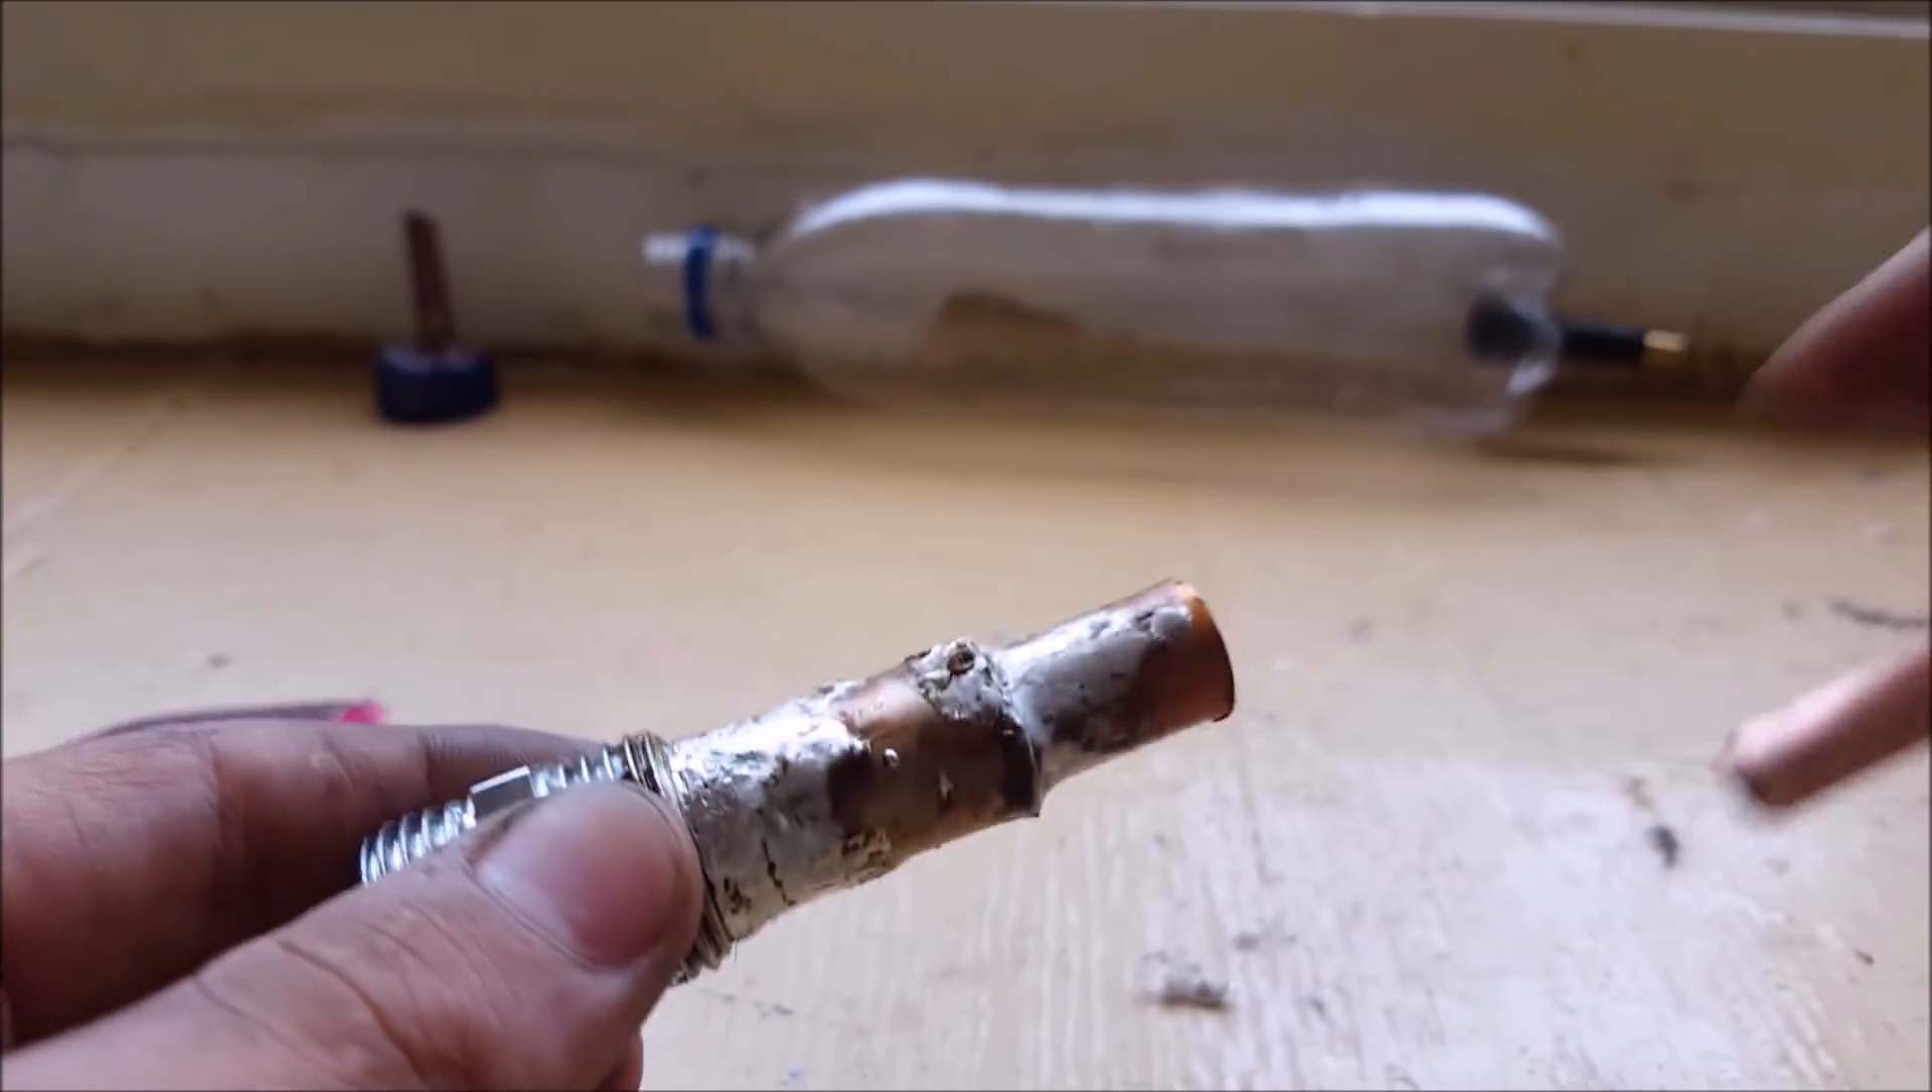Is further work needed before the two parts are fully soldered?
No.